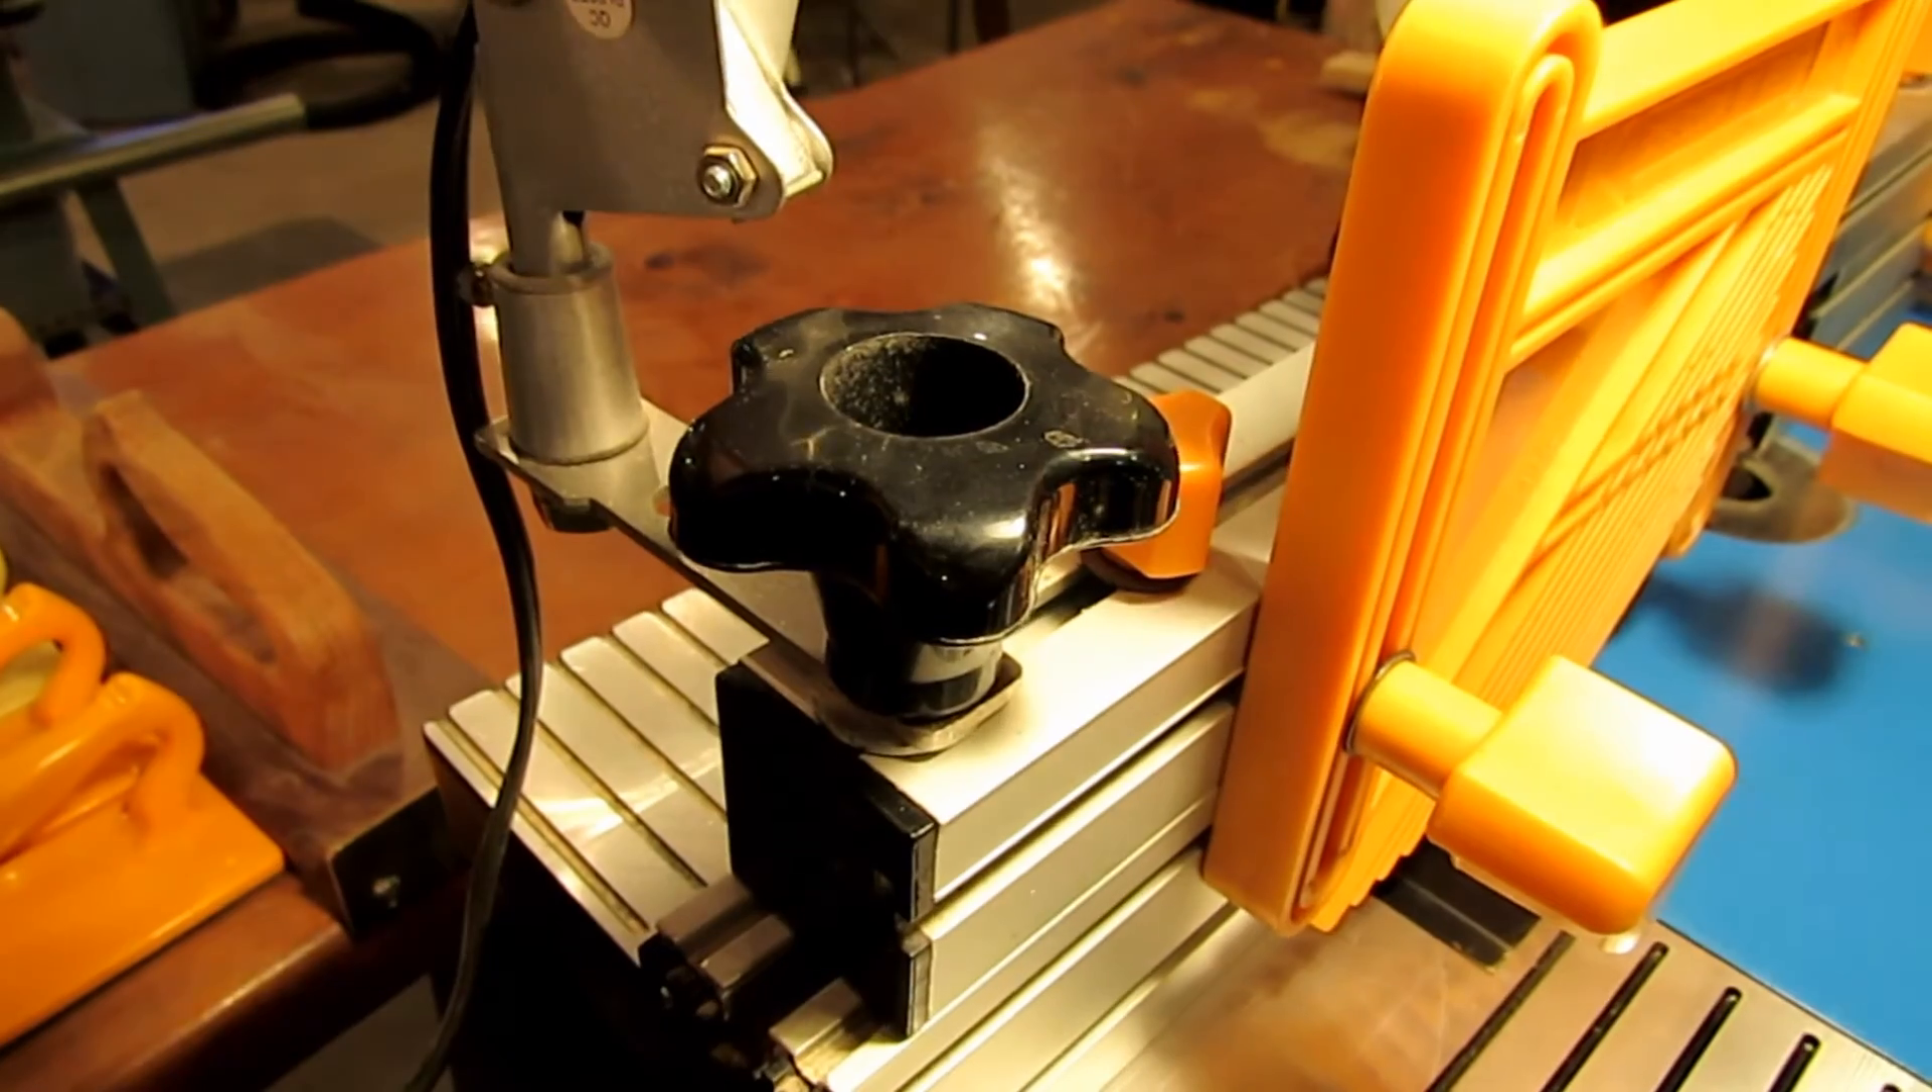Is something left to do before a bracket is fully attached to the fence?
No.